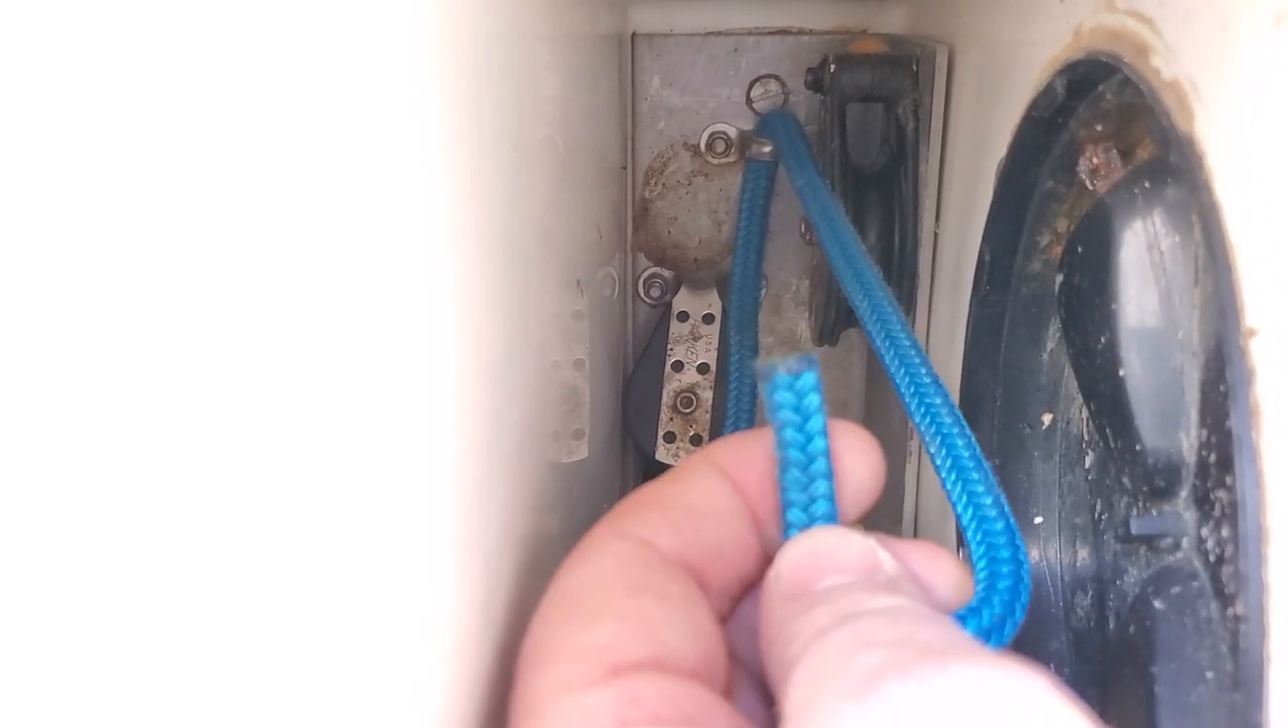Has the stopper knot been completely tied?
No.